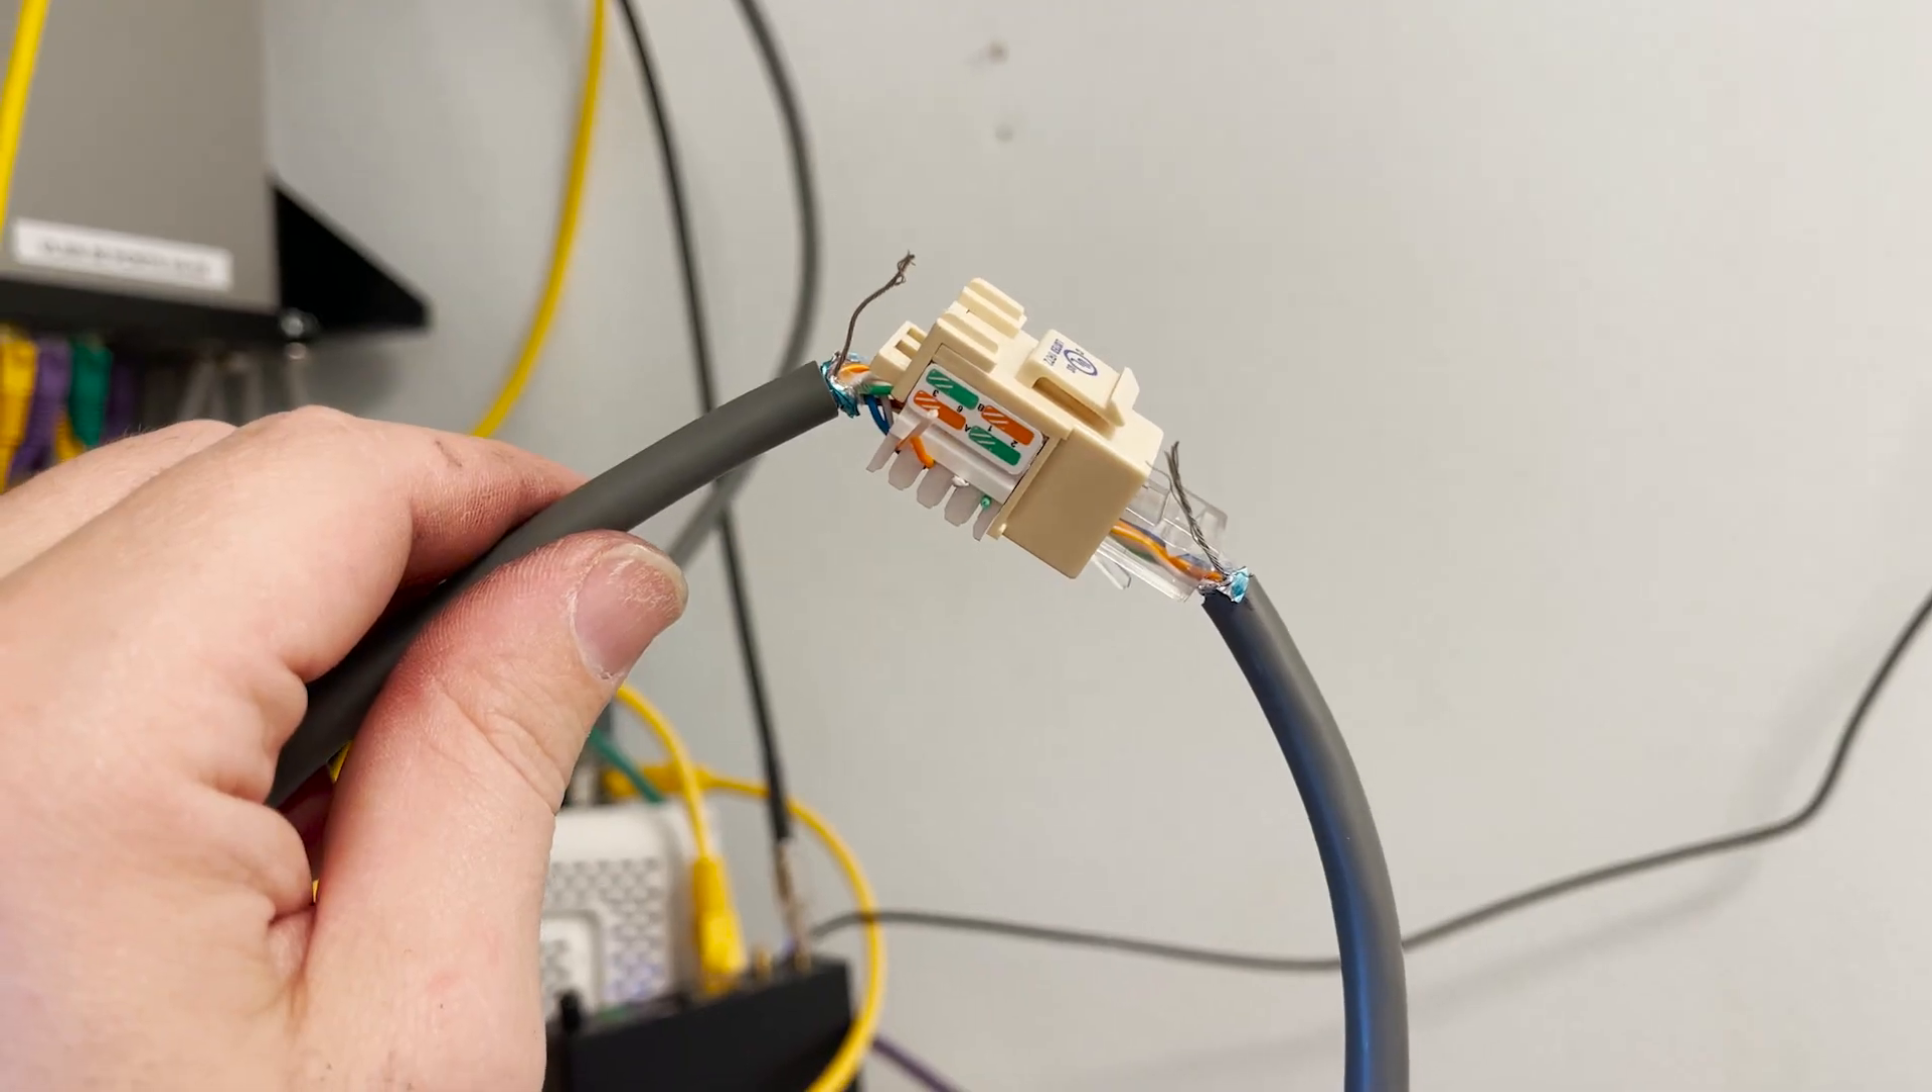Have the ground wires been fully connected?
No.